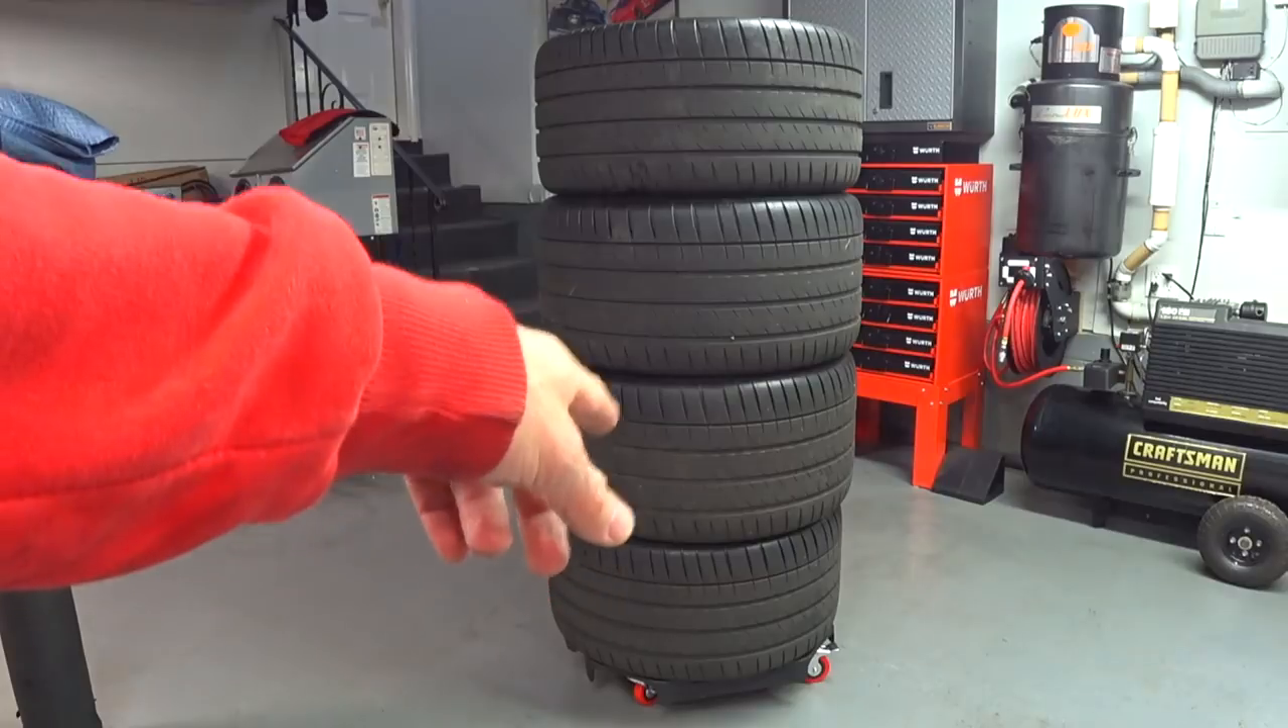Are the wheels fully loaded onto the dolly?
Yes.